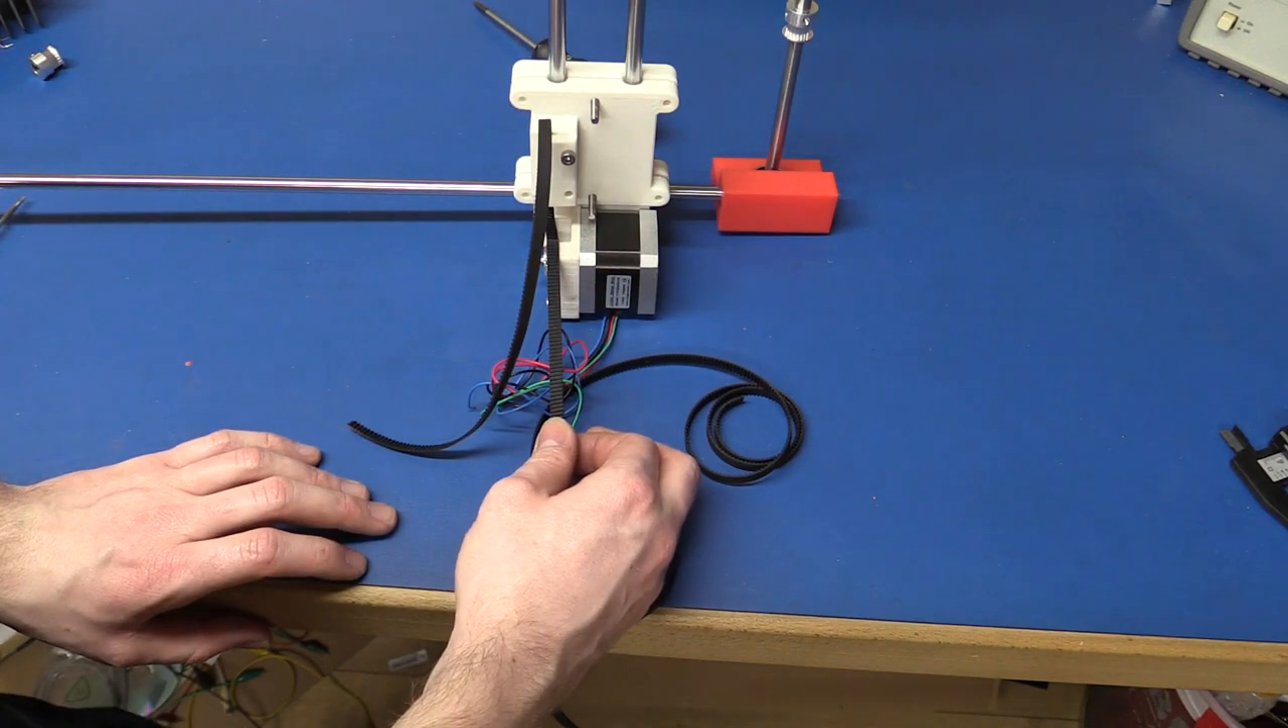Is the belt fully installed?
No.